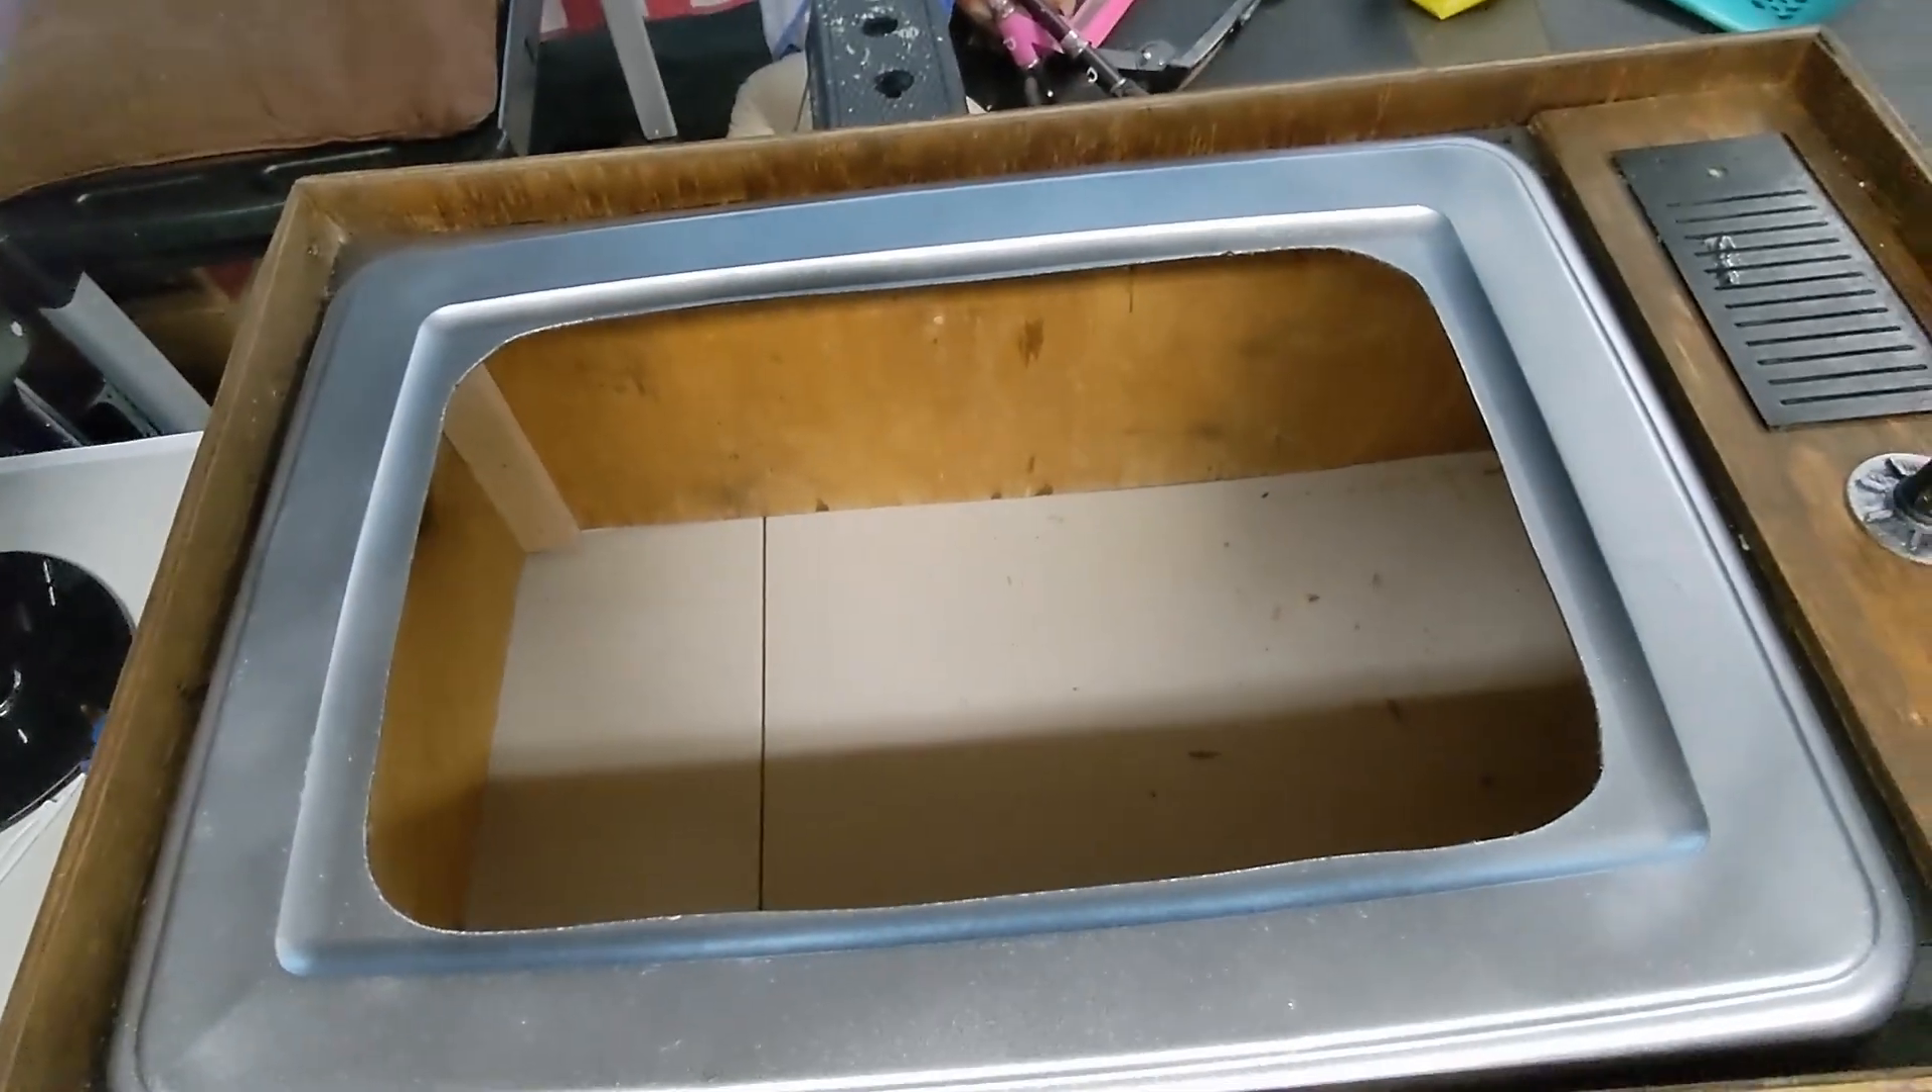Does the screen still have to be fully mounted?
Yes.